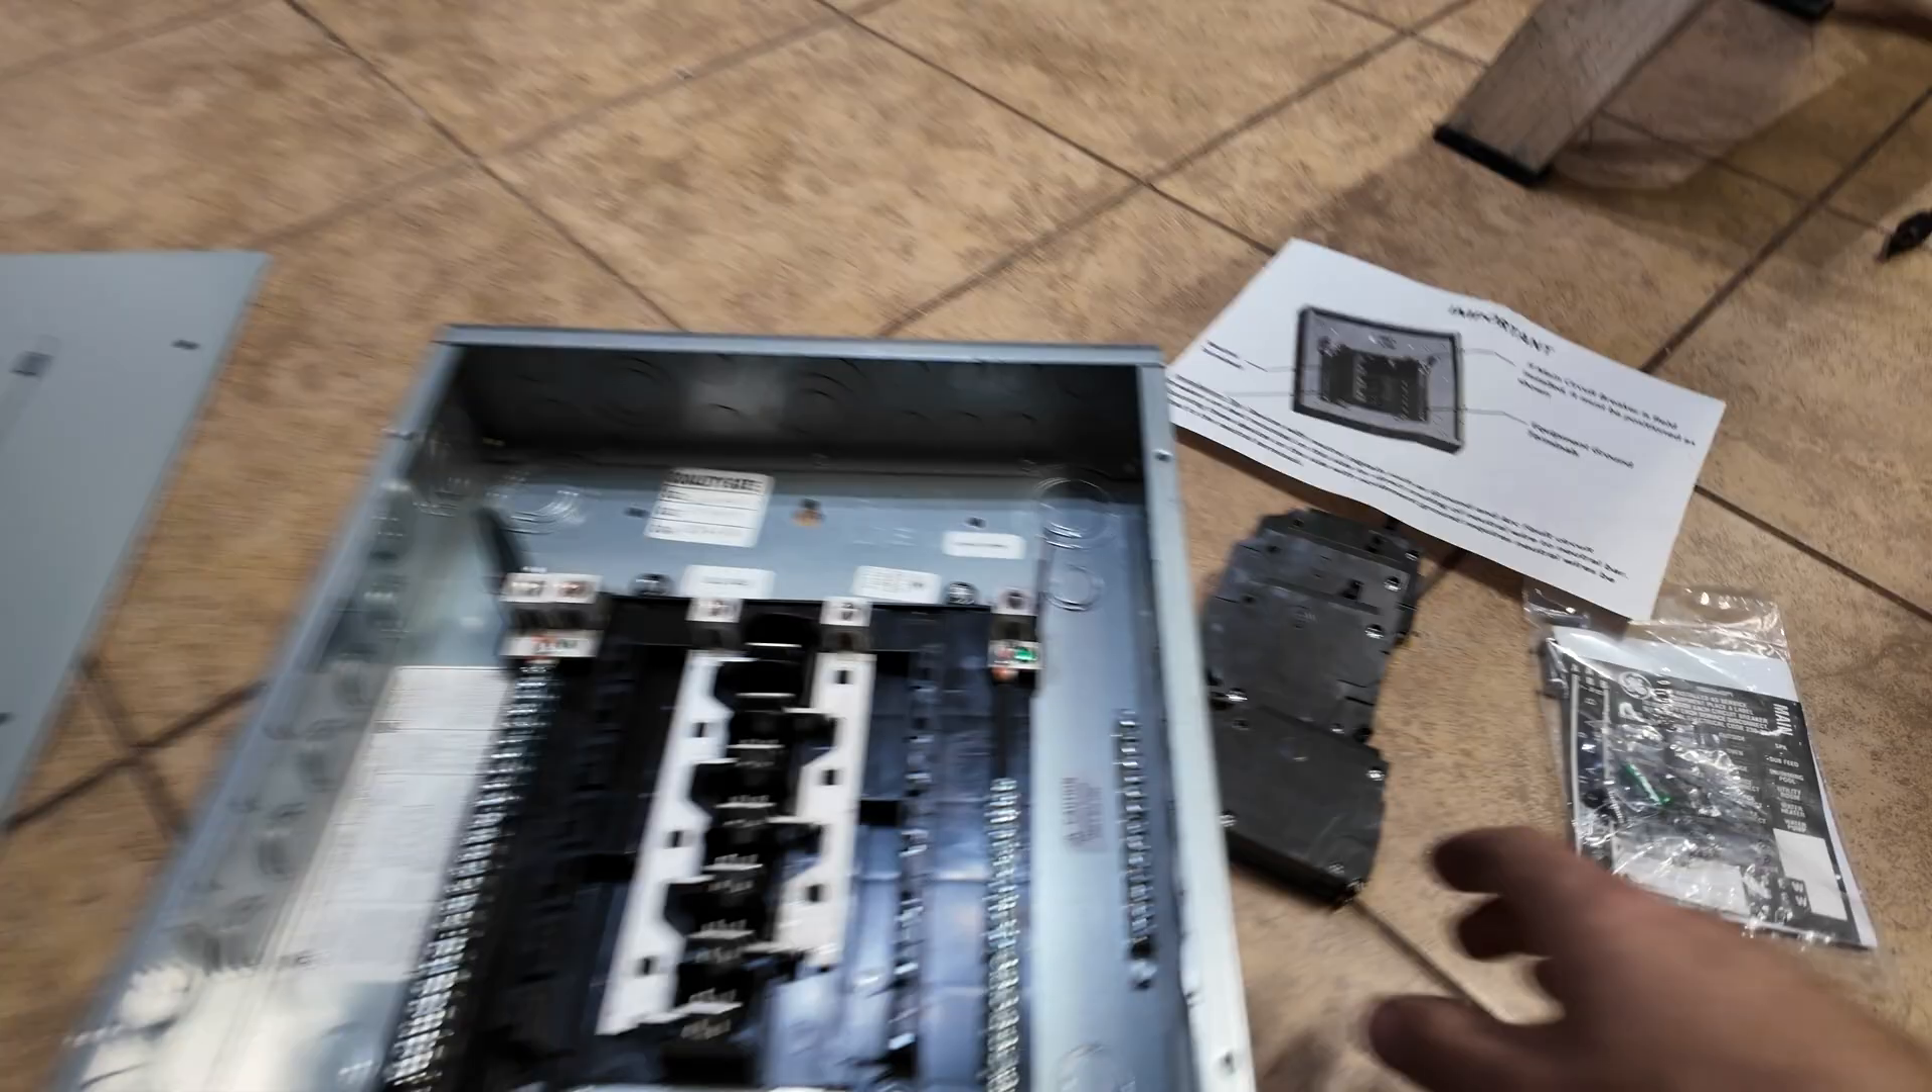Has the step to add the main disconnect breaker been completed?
No.